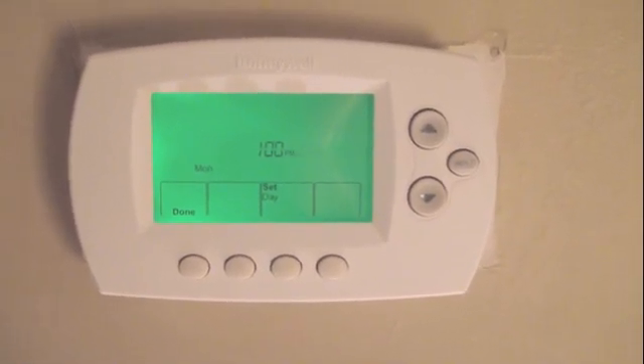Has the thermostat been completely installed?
Yes.